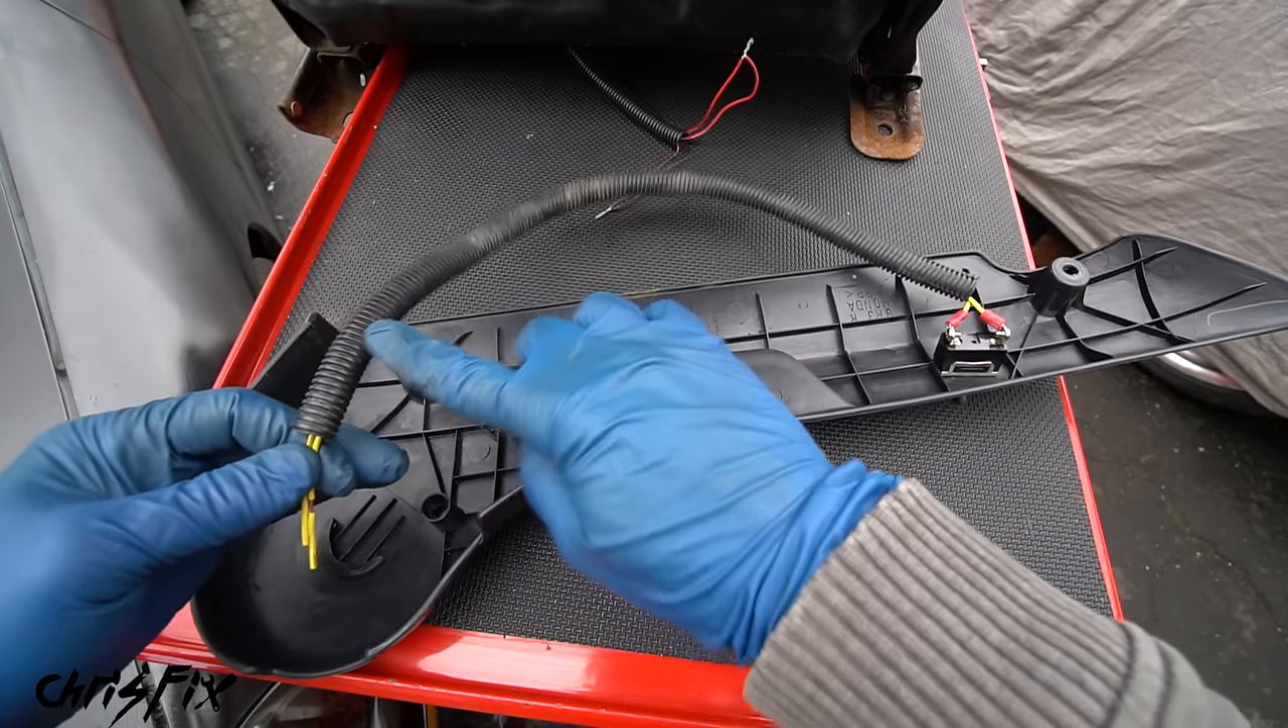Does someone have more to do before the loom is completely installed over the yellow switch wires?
No.